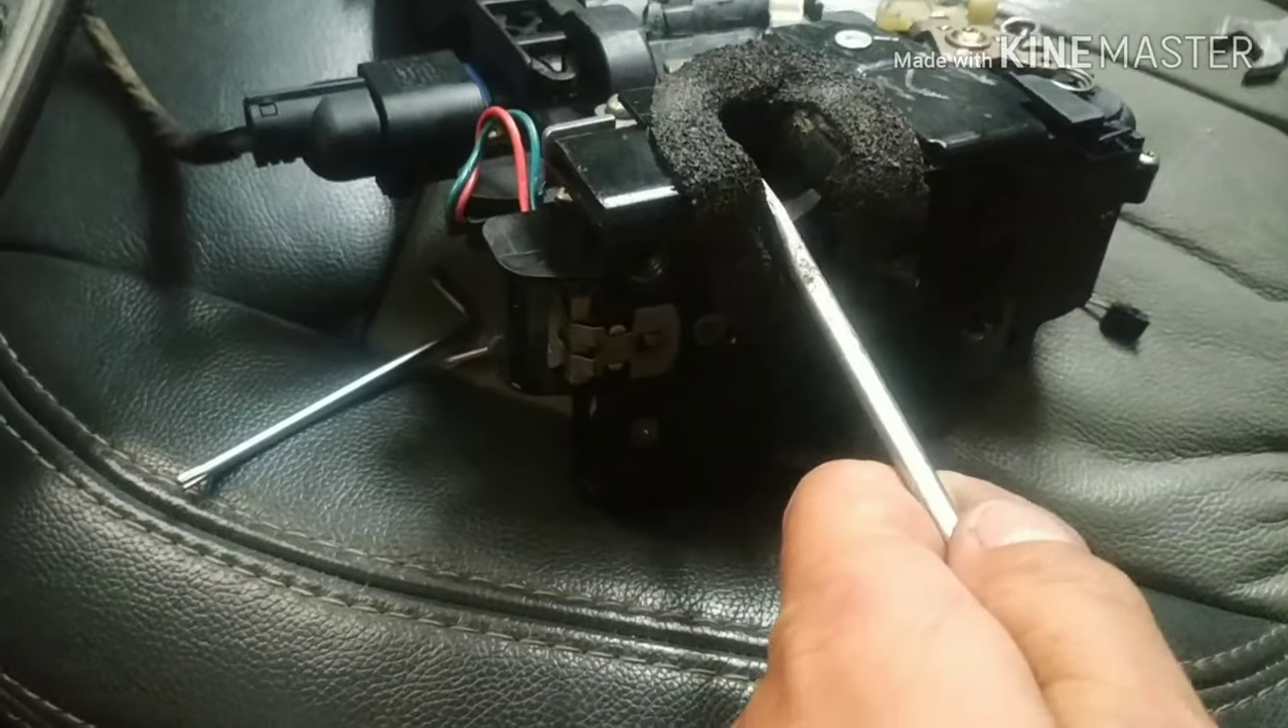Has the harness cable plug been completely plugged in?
Yes.